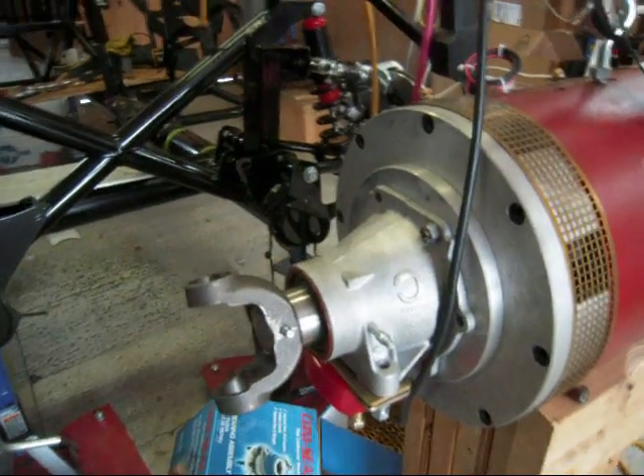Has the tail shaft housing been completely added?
Yes.